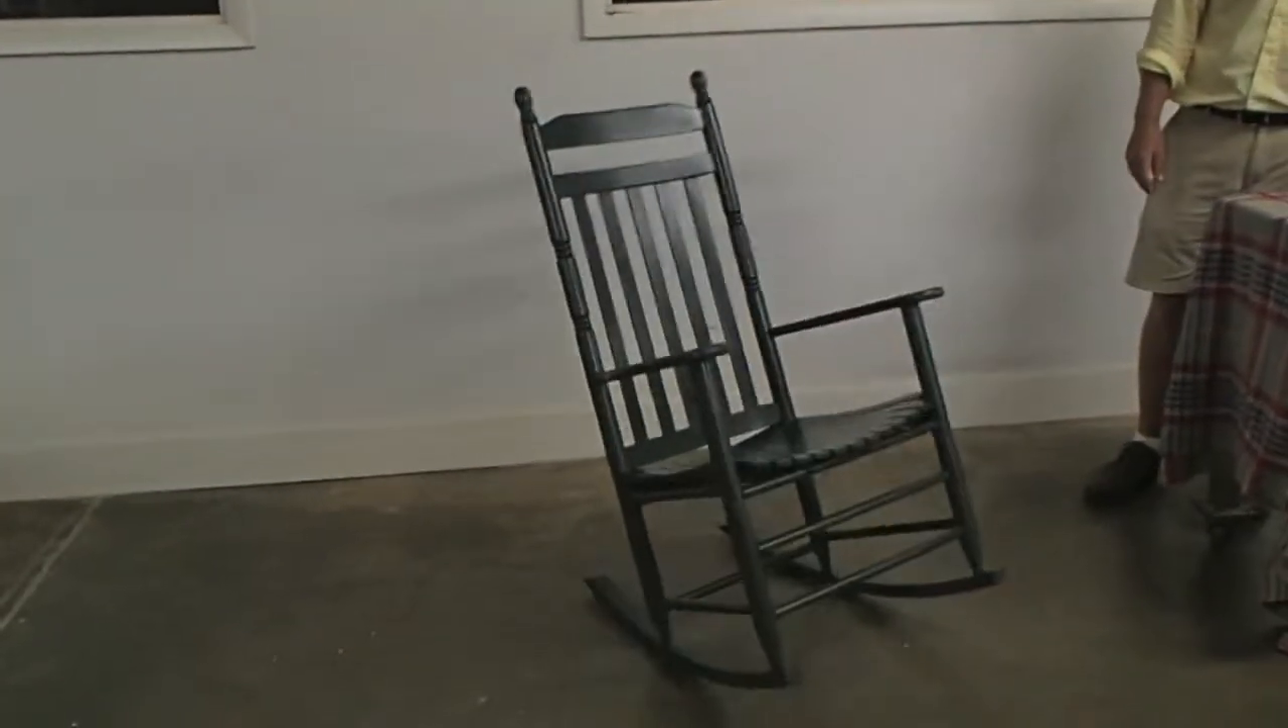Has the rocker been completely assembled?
Yes.